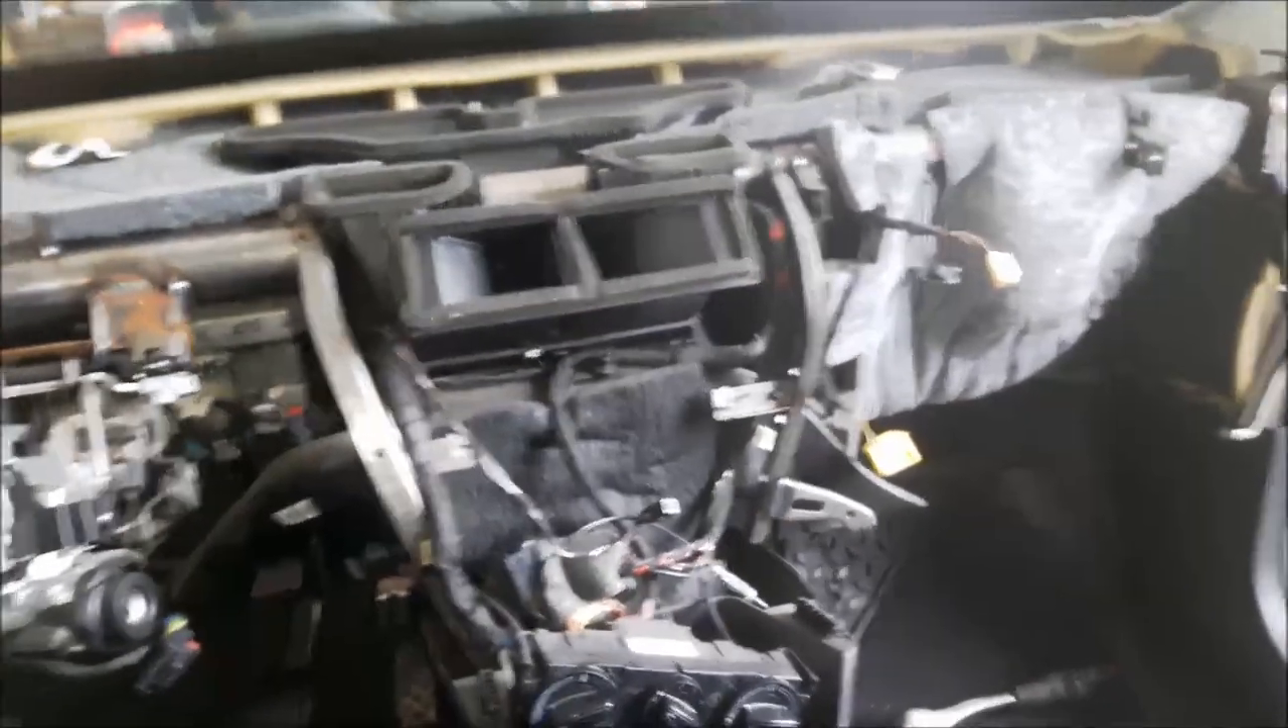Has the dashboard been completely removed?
Yes.